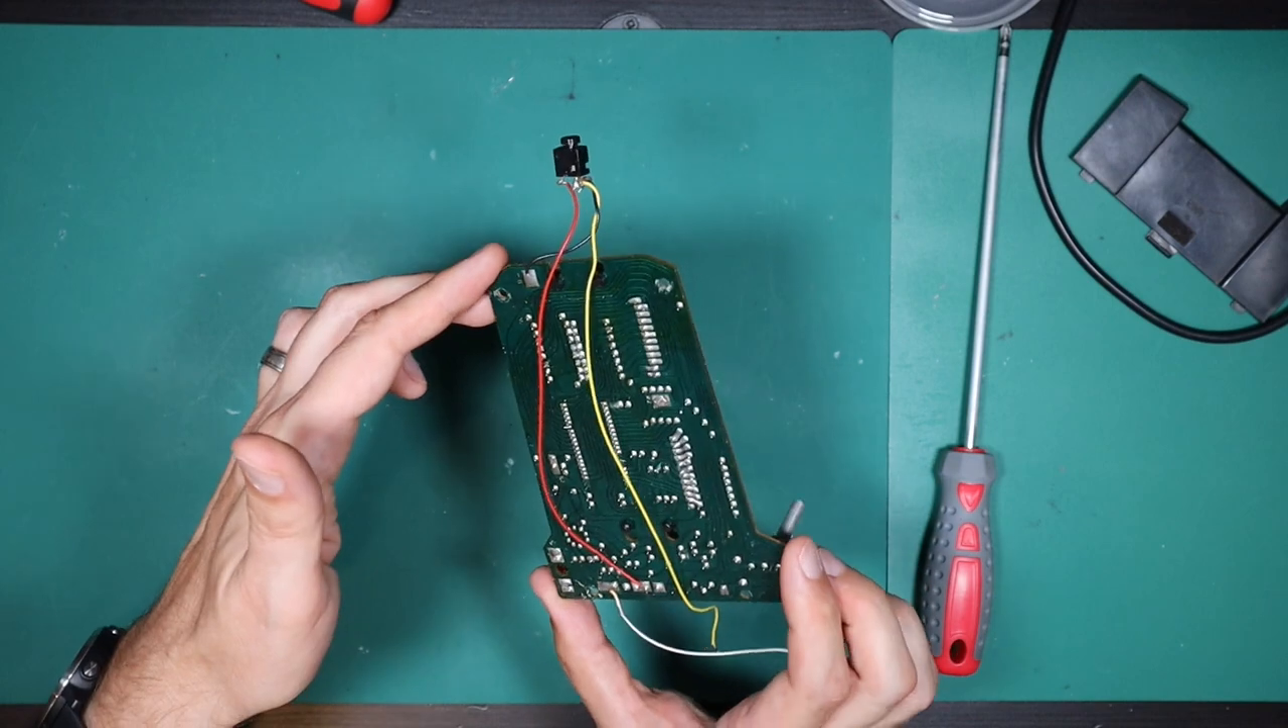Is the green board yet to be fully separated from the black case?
No.